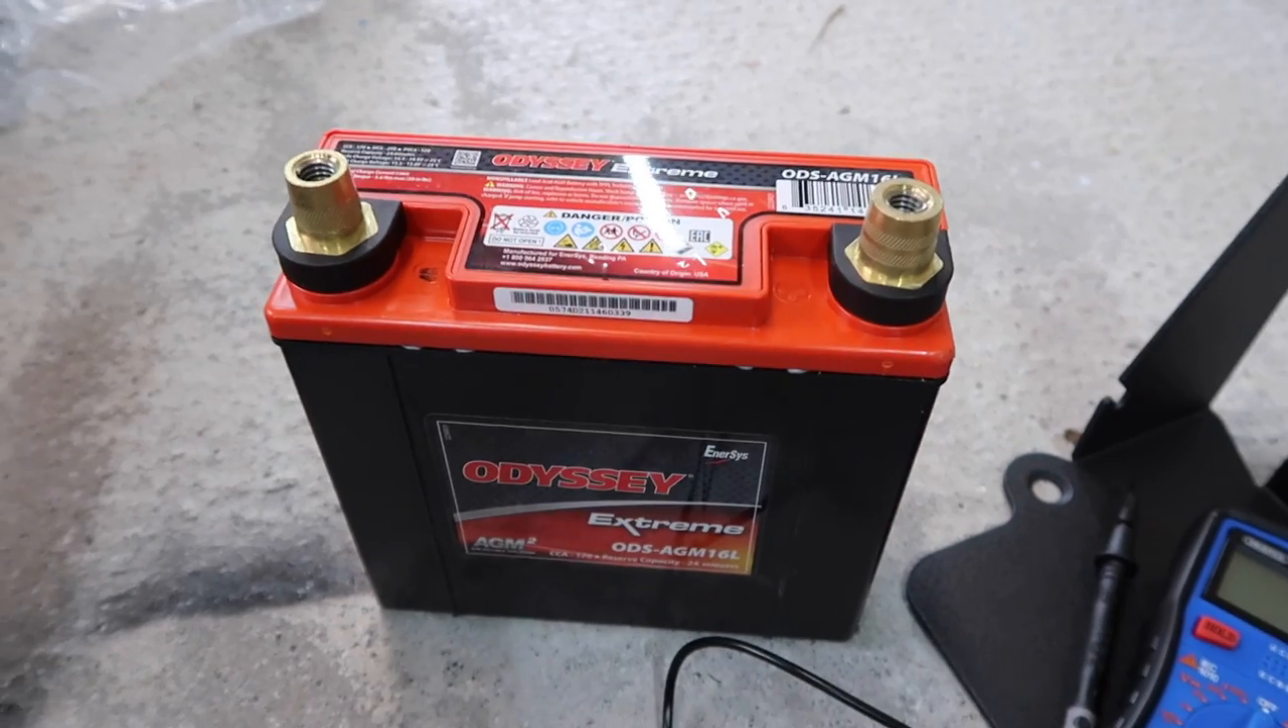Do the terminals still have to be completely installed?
No.